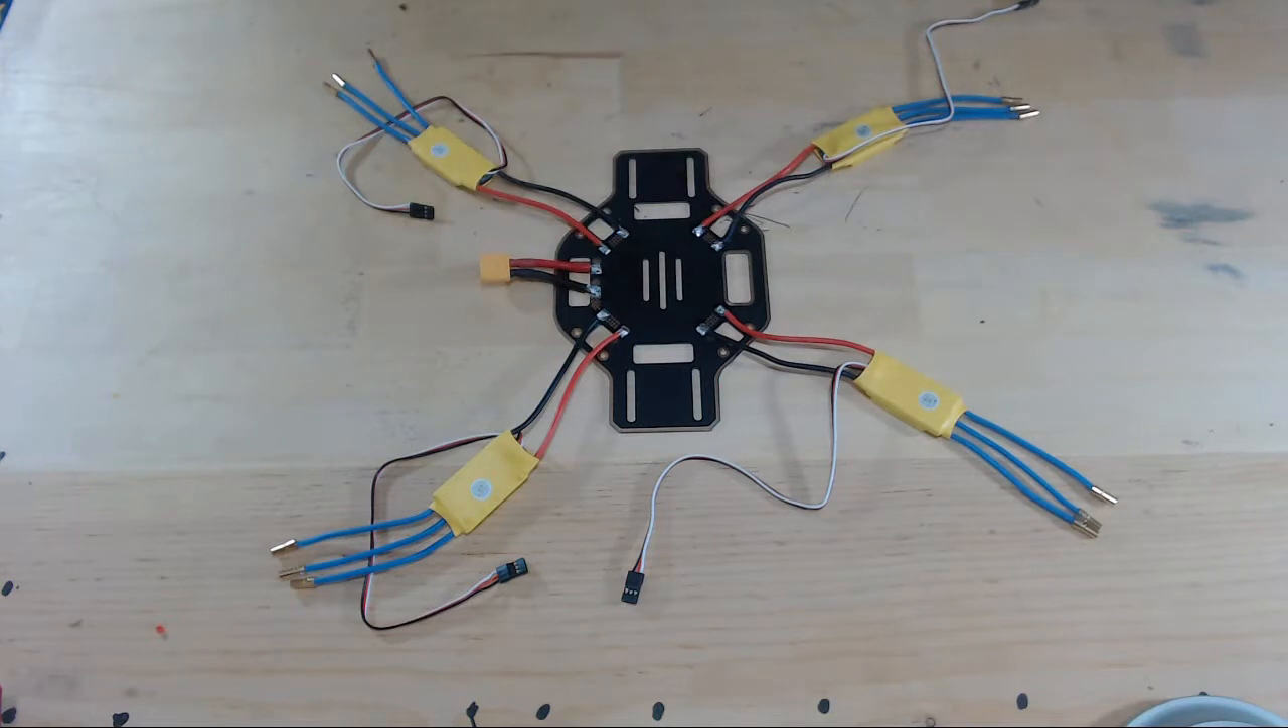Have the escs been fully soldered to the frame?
Yes.